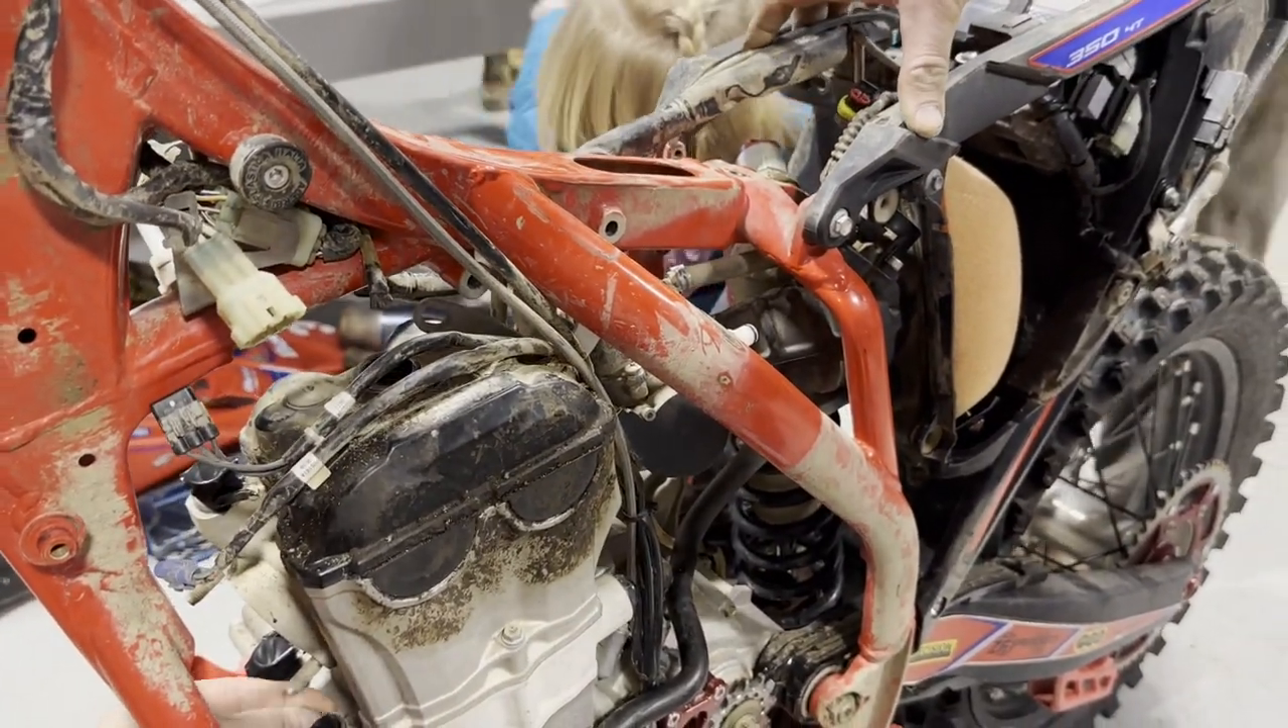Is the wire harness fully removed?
No.